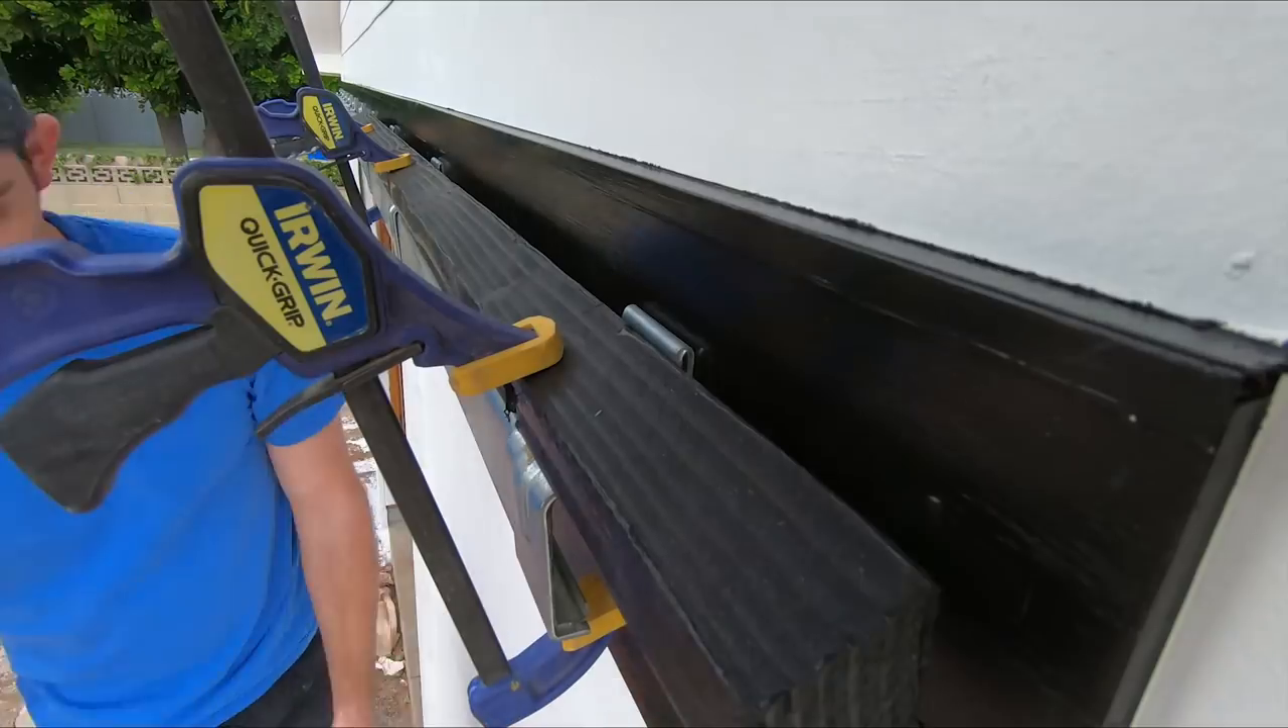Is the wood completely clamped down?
Yes.